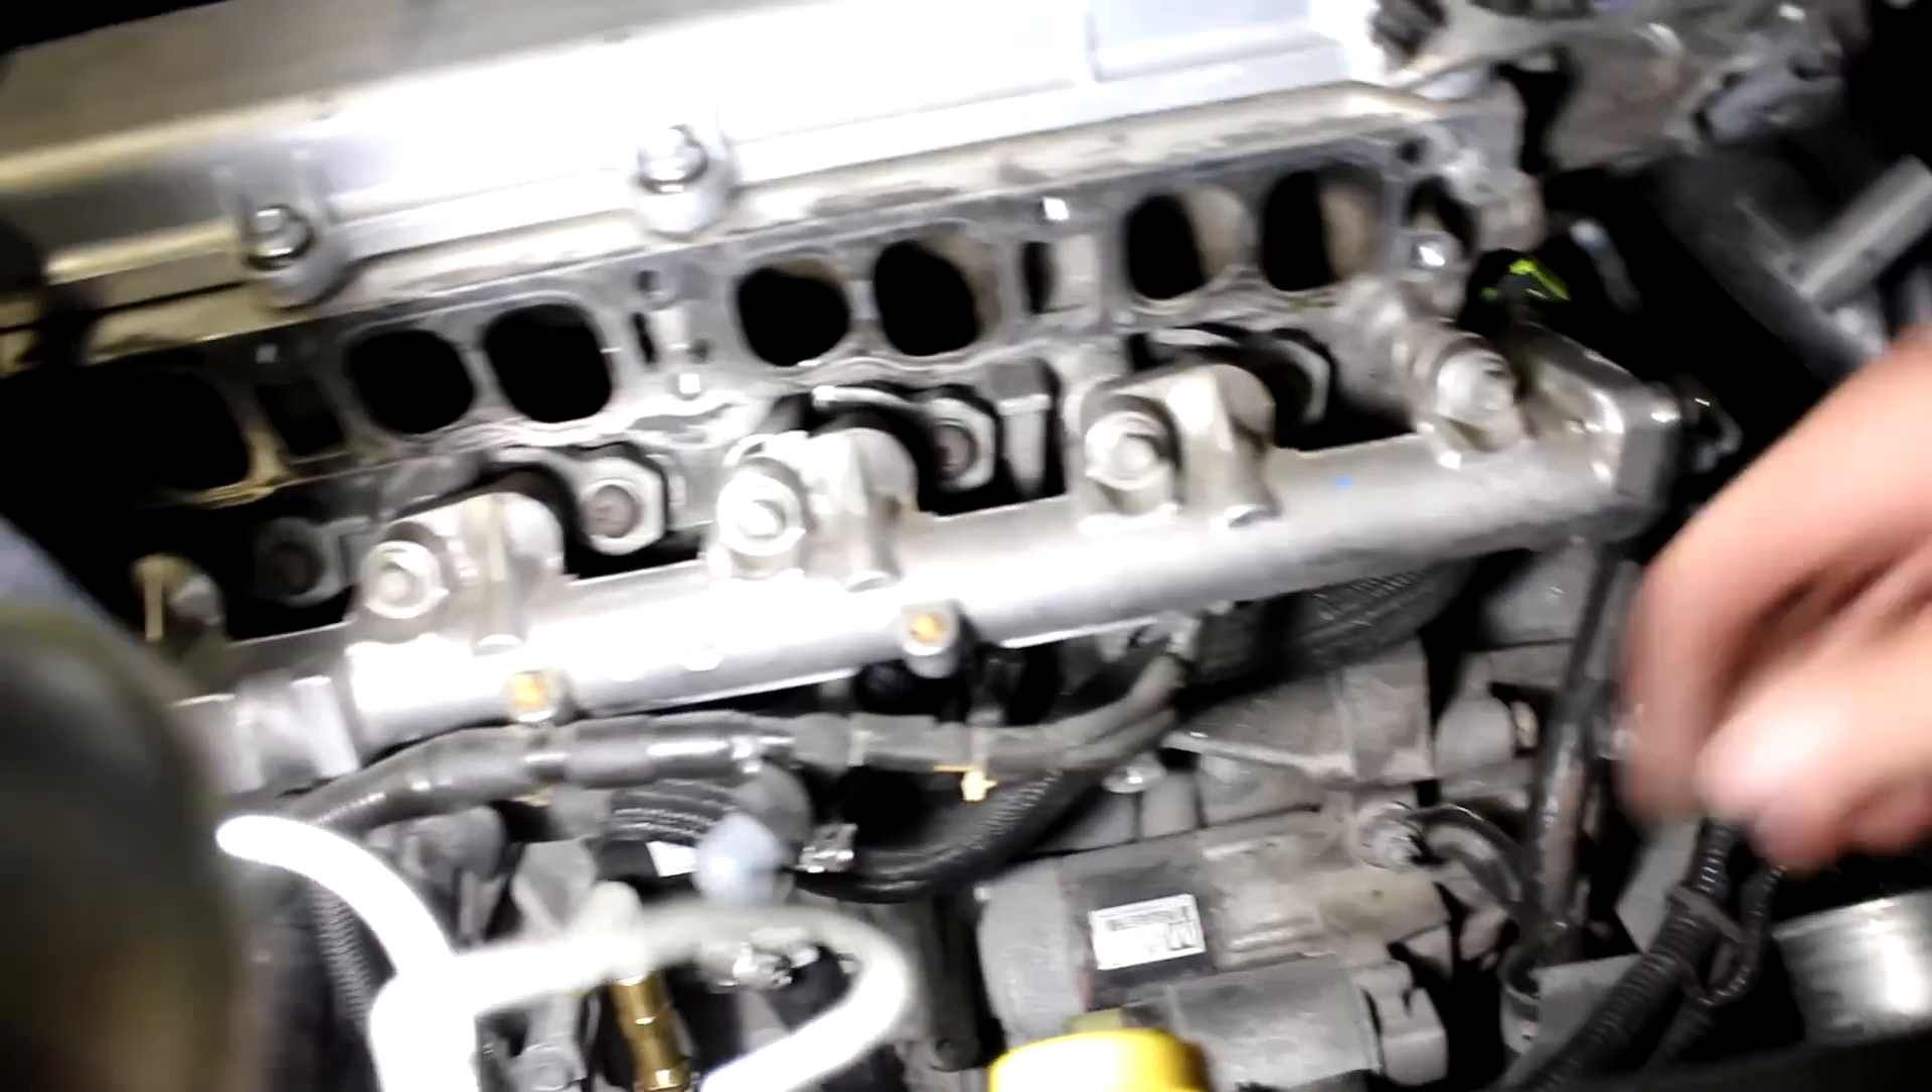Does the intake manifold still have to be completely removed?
No.